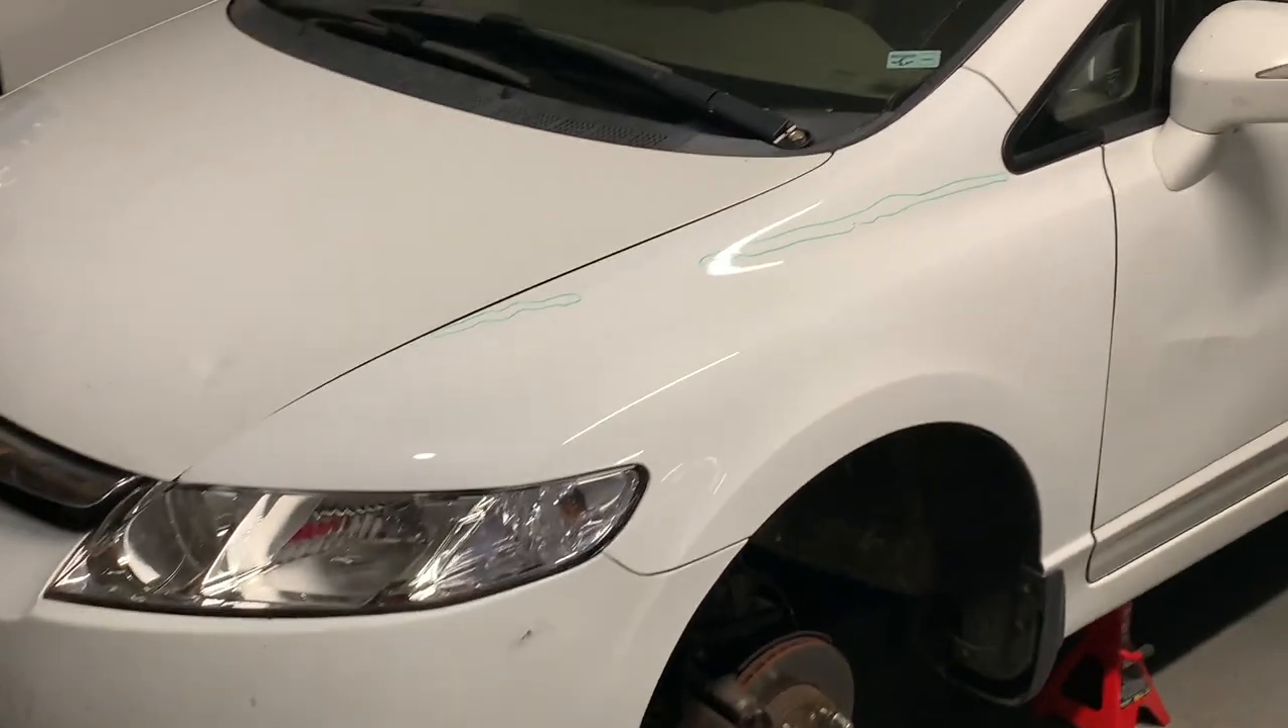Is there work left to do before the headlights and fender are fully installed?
No.